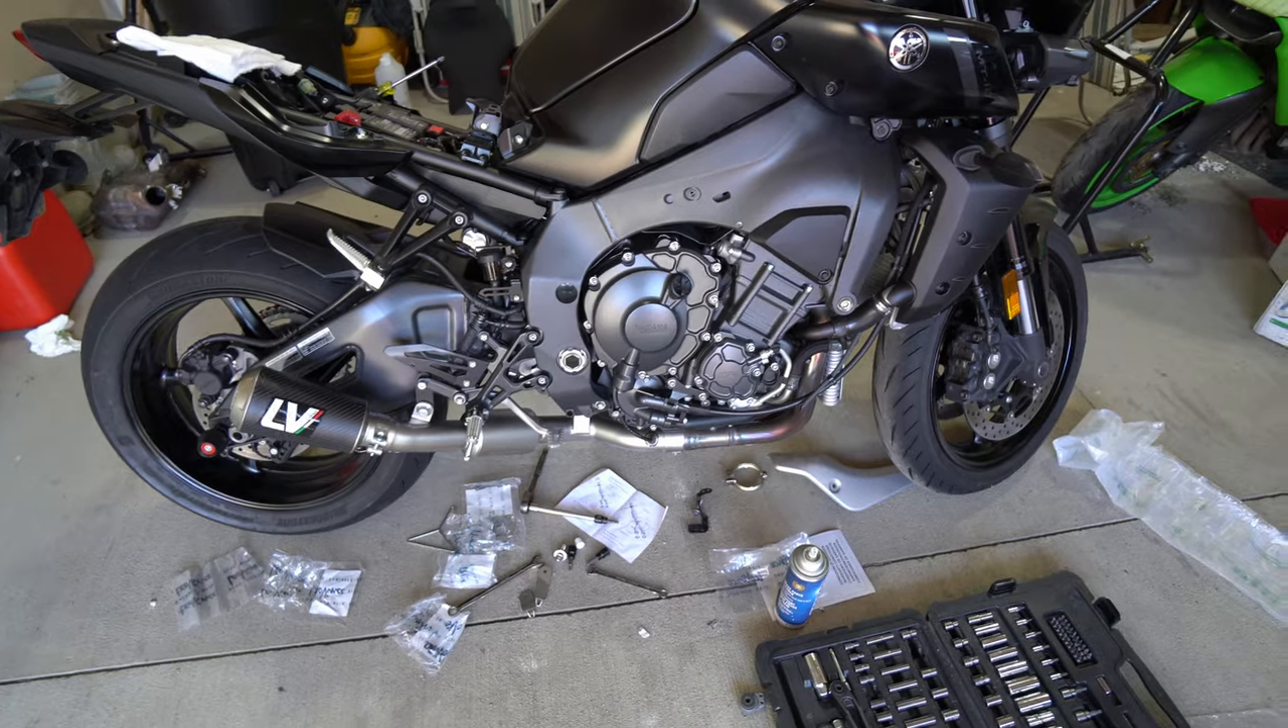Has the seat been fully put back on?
No.